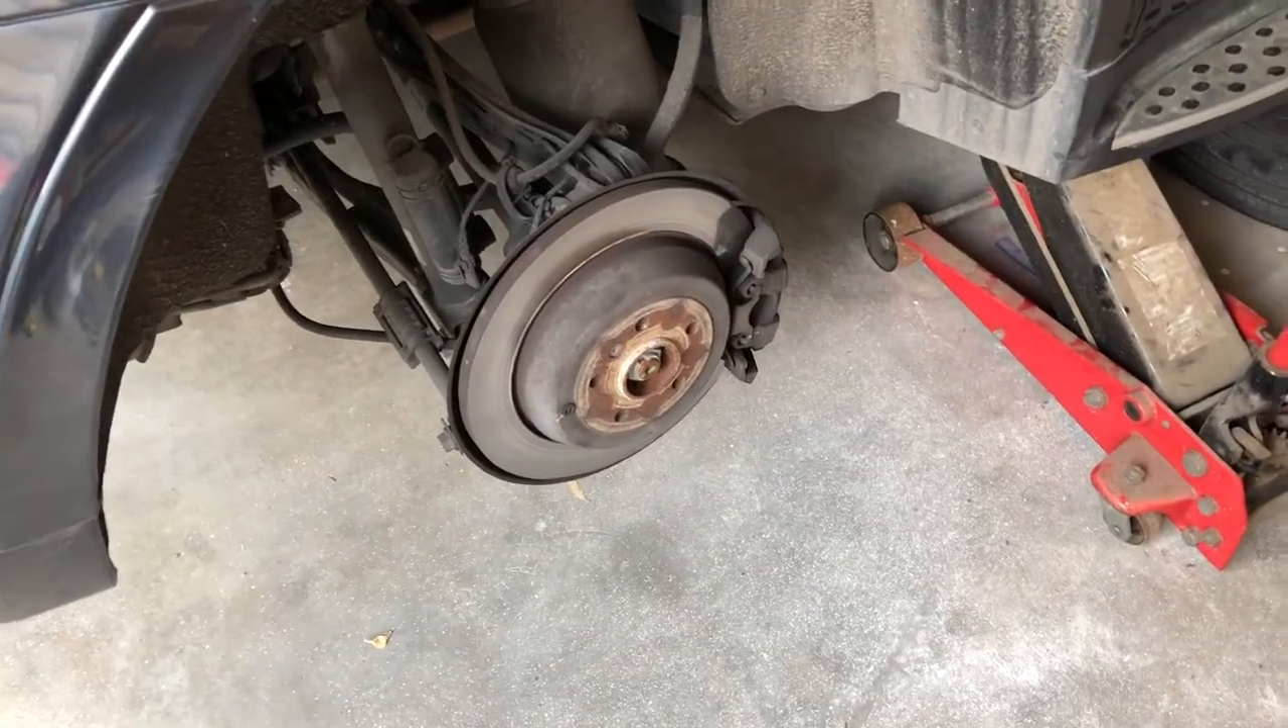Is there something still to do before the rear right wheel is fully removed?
No.